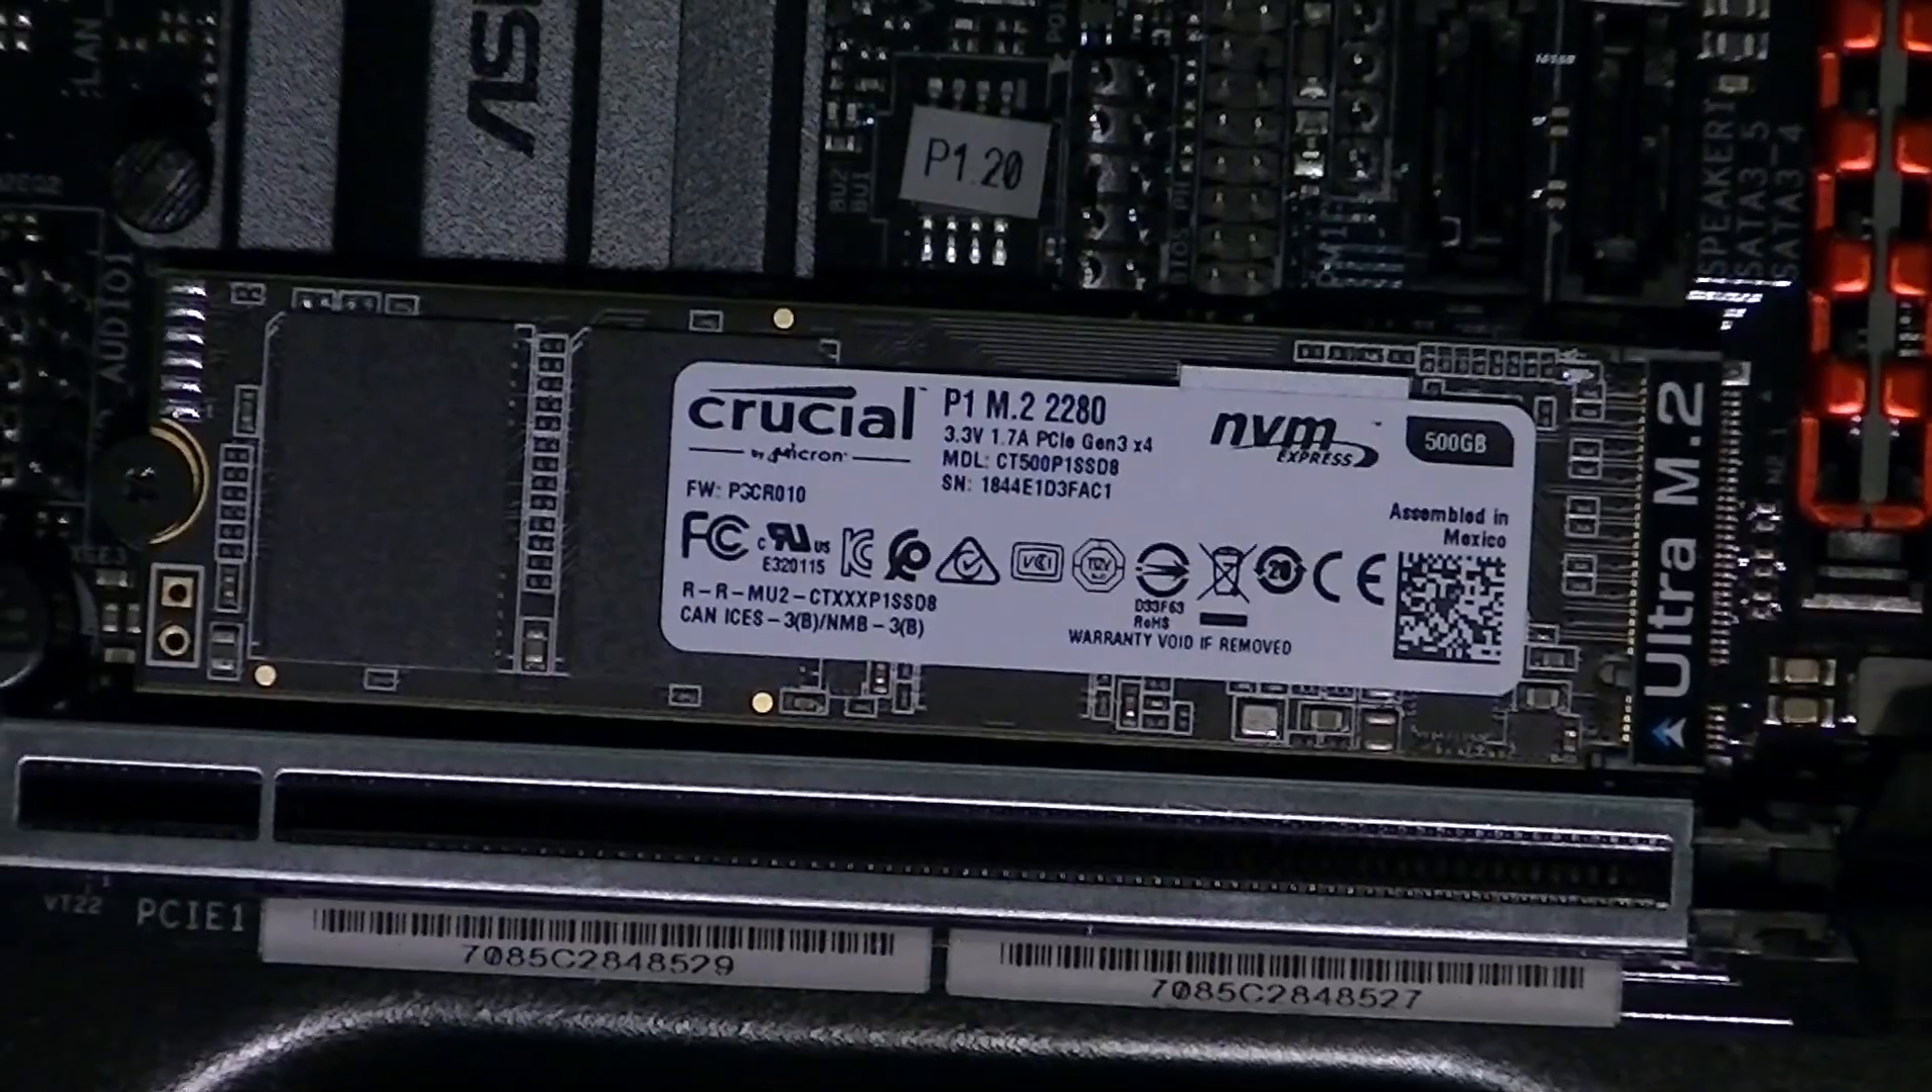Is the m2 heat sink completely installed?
No.